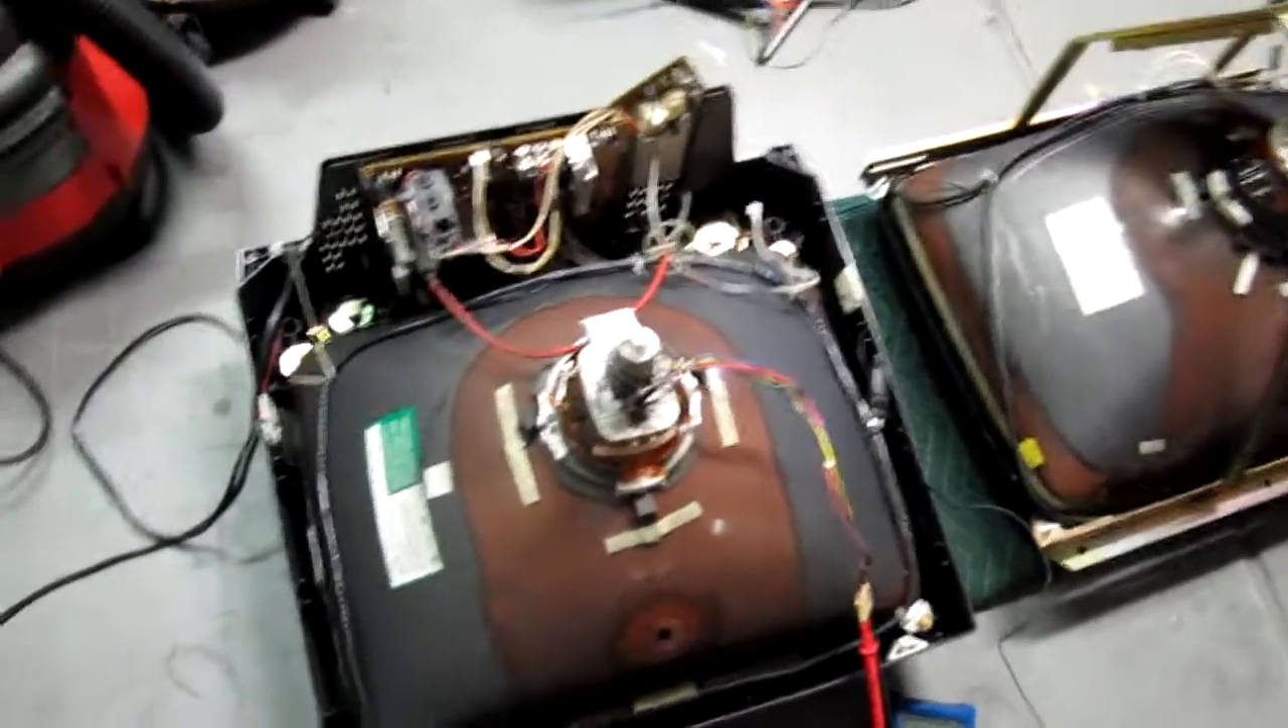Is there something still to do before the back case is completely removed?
No.